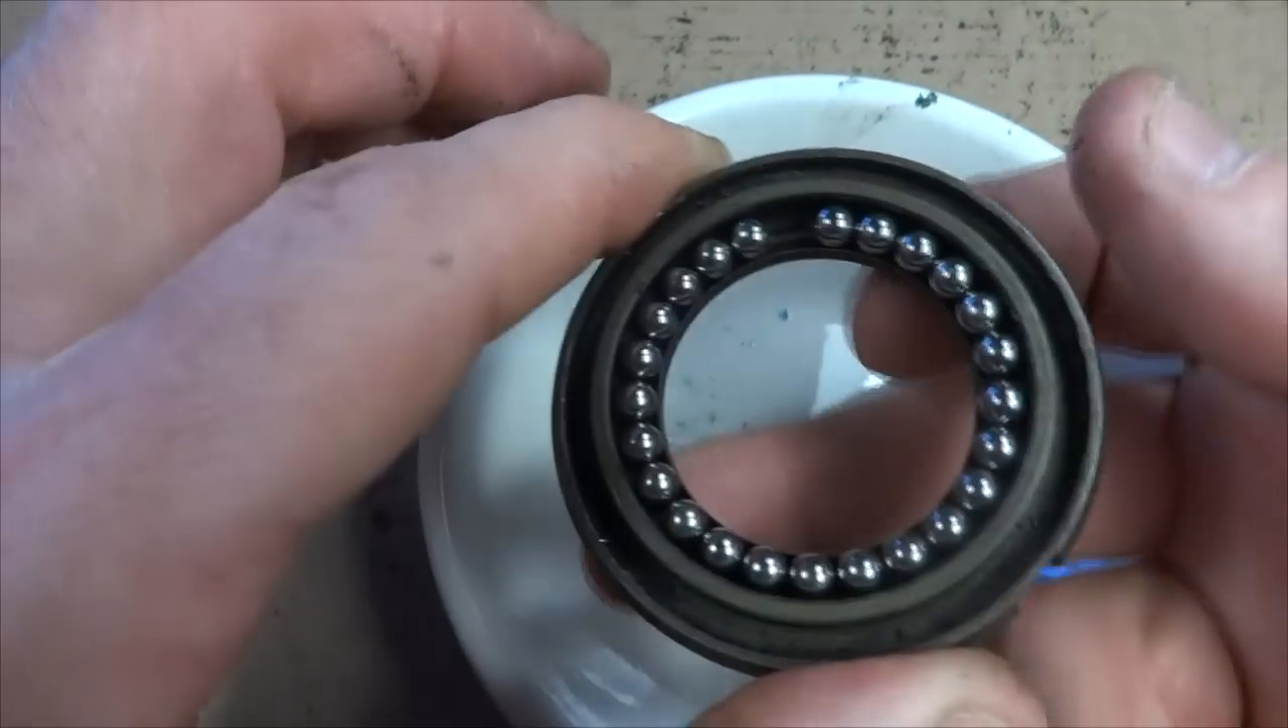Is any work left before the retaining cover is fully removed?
No.